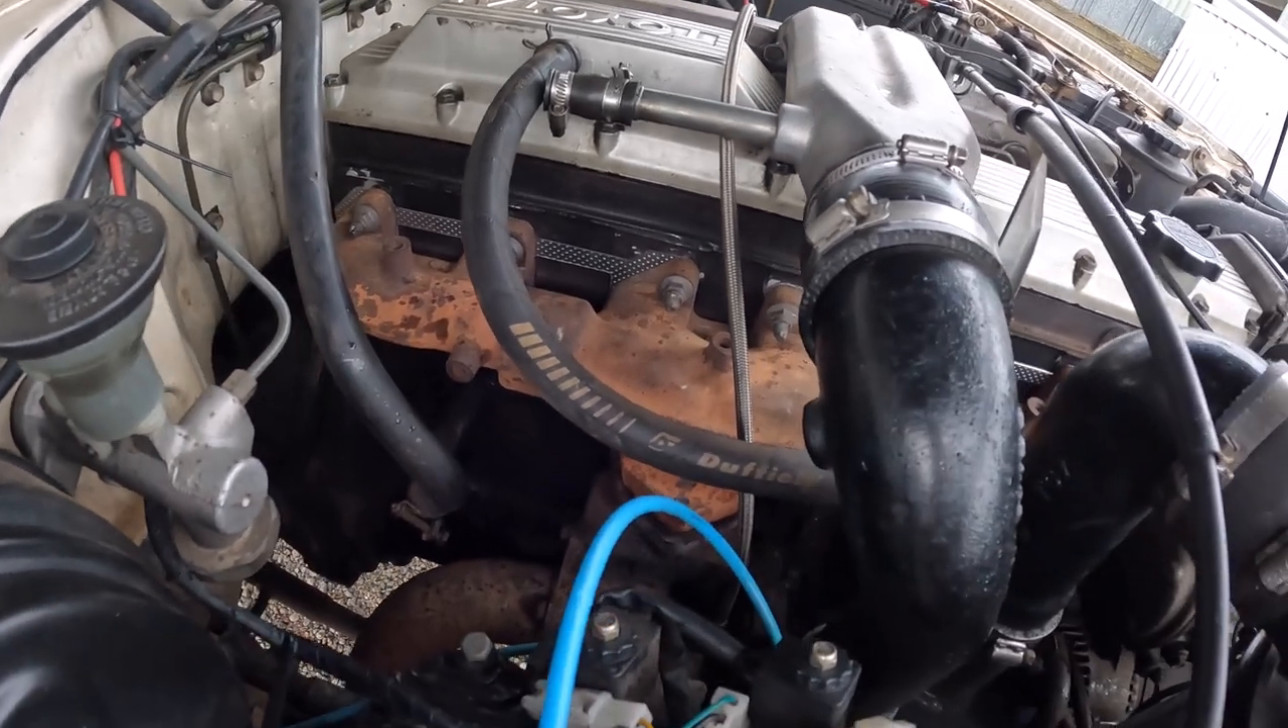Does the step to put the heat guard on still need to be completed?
Yes.